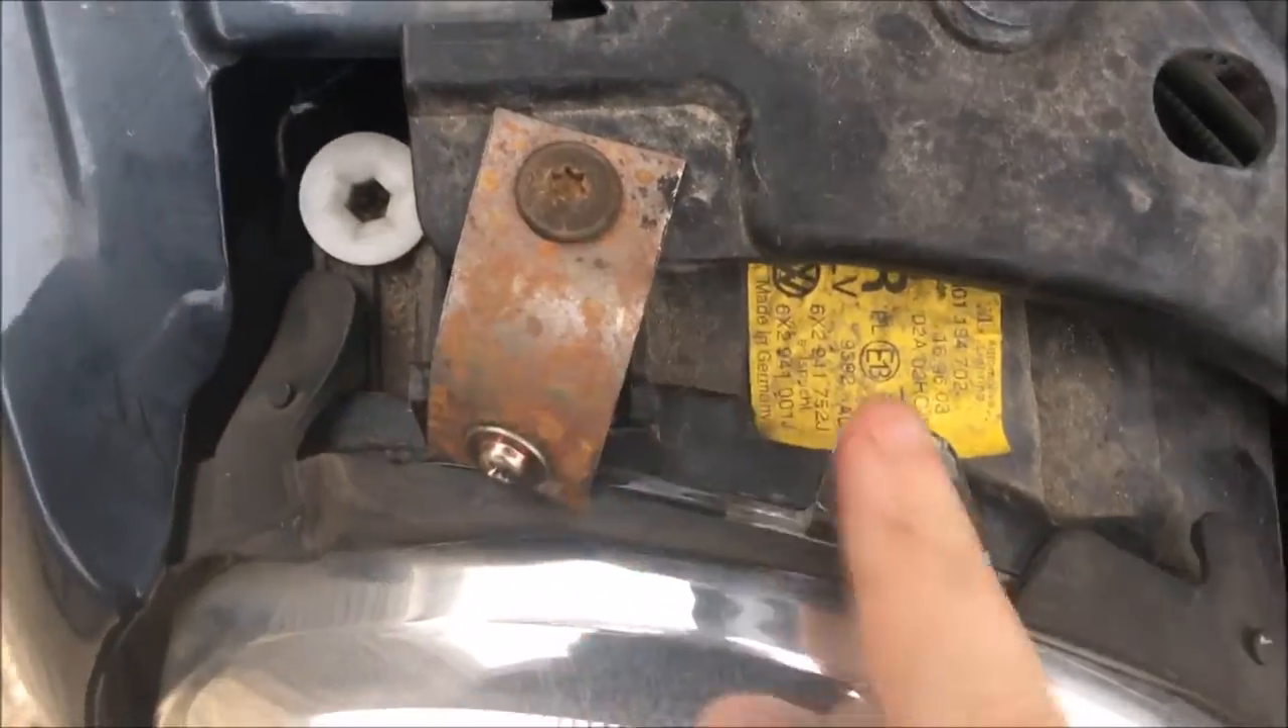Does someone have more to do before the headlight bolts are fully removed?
Yes.